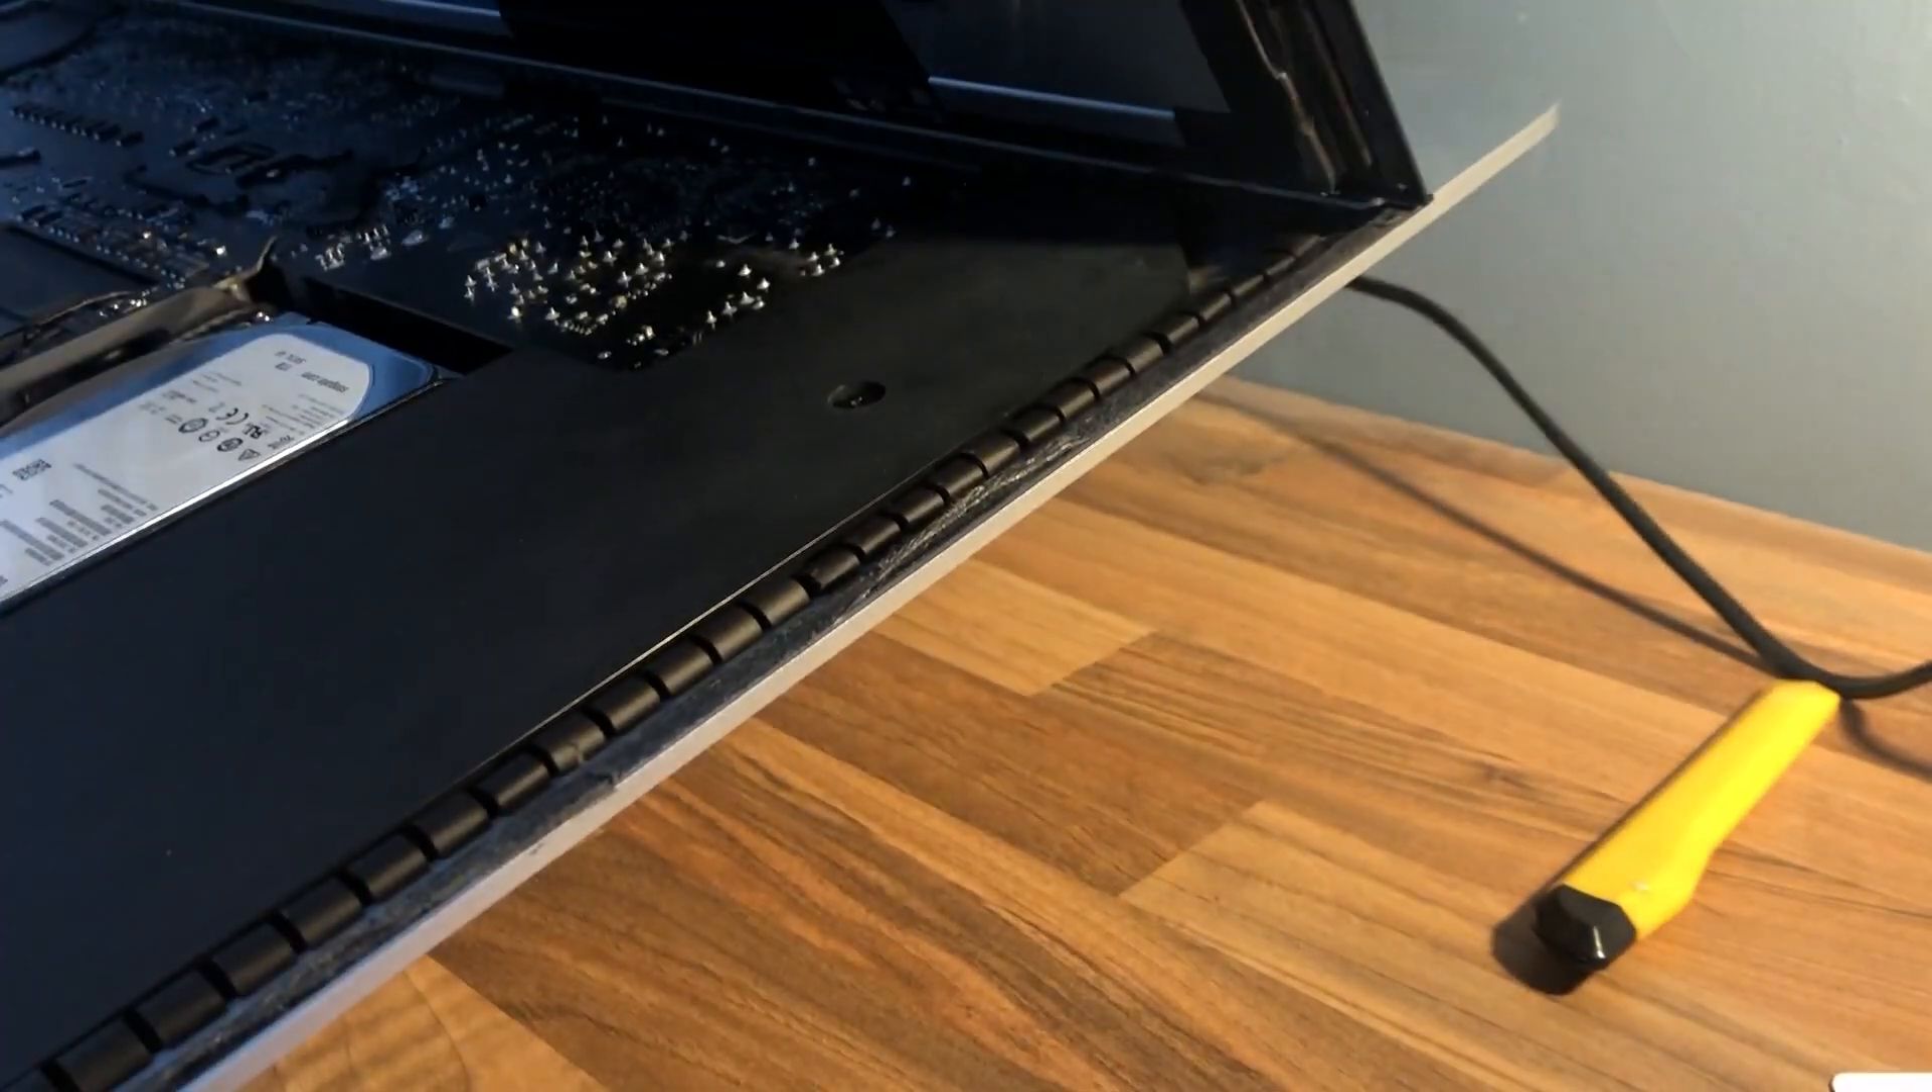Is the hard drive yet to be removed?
Yes.